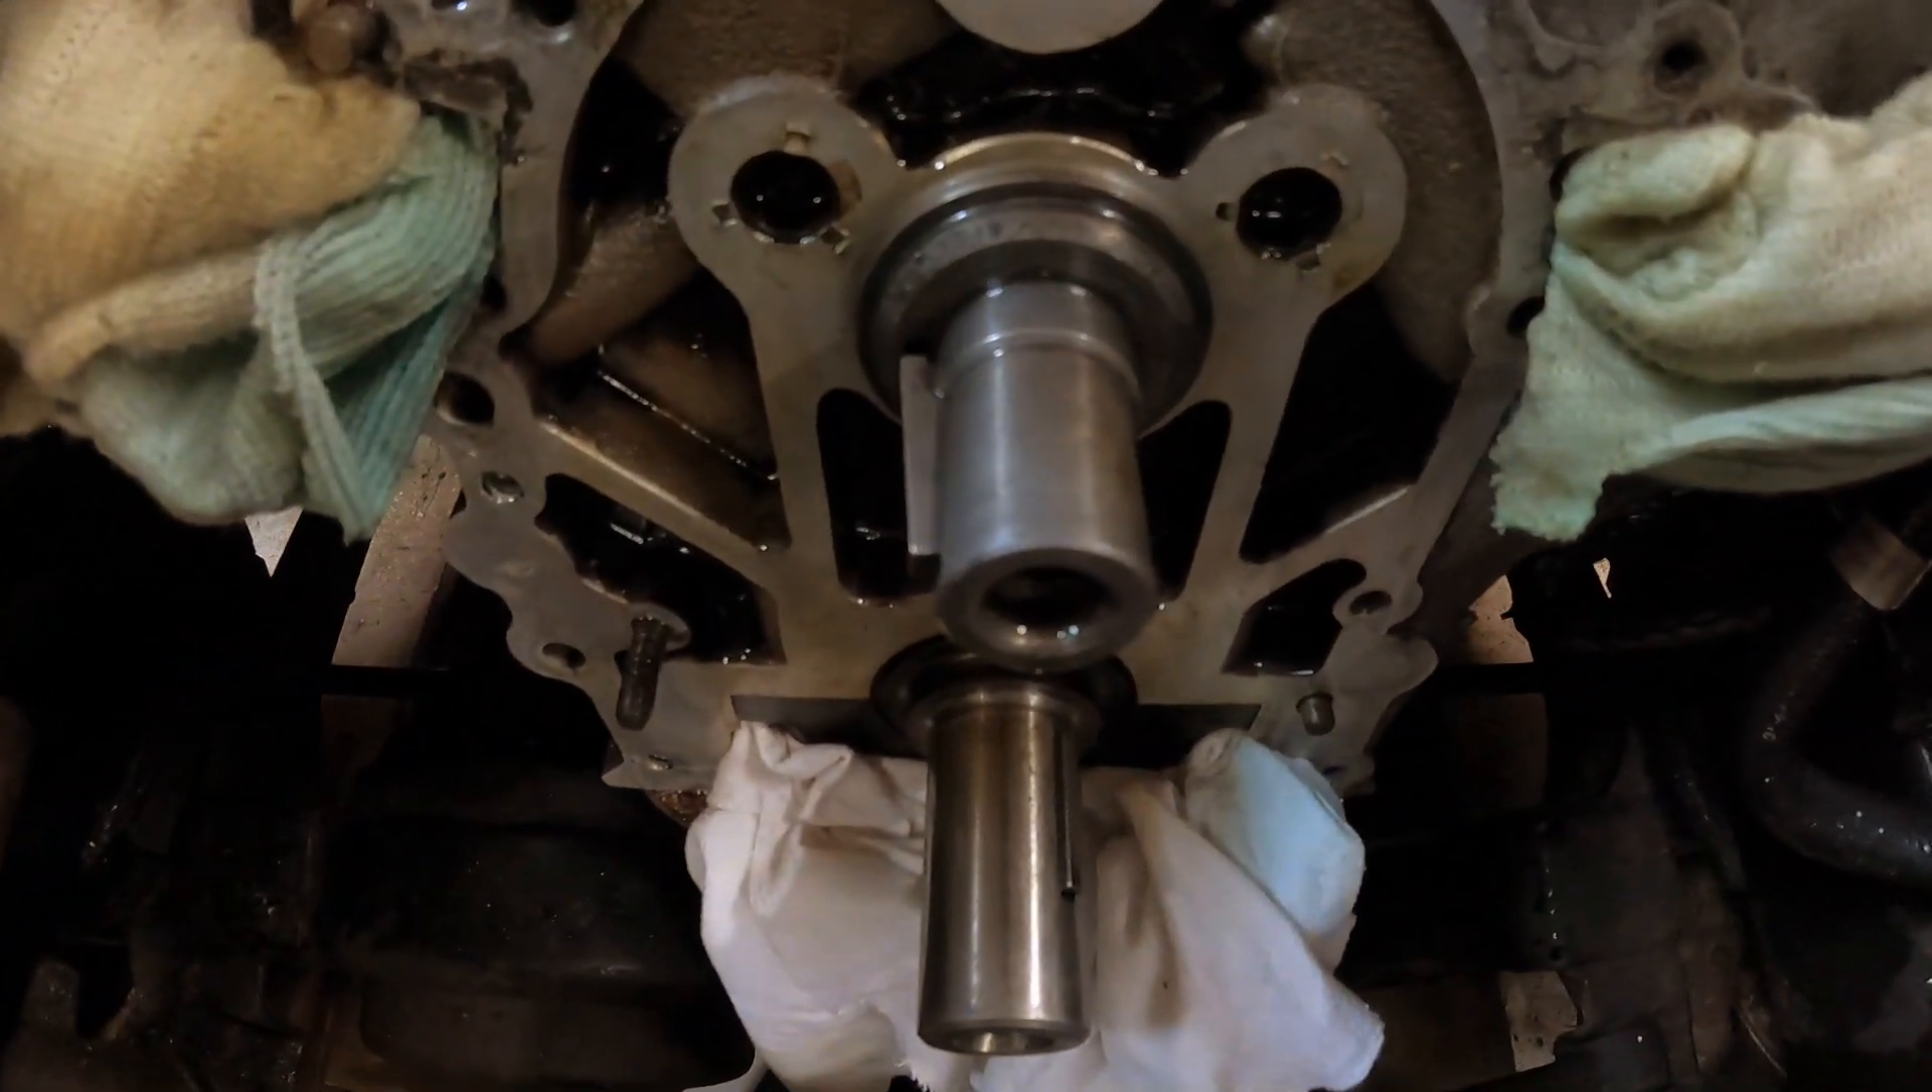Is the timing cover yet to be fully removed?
No.